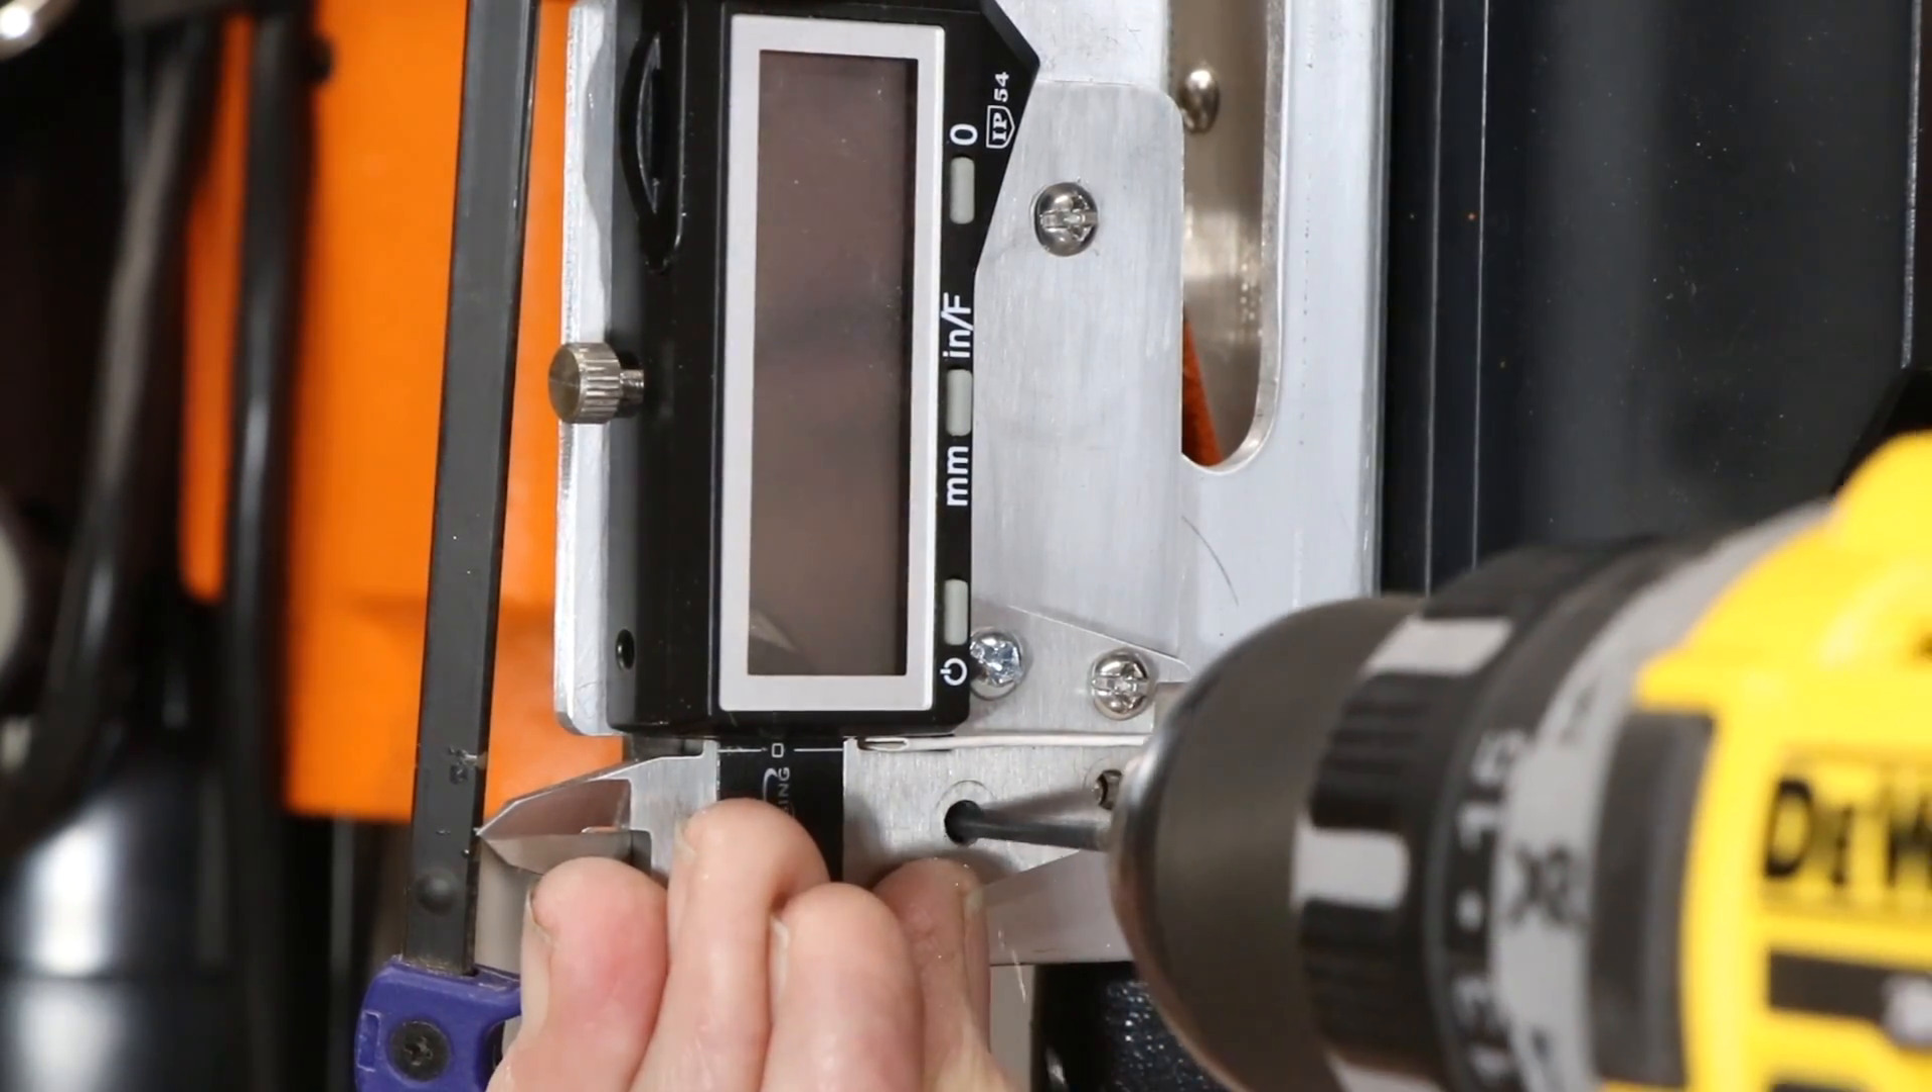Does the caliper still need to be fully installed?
Yes.